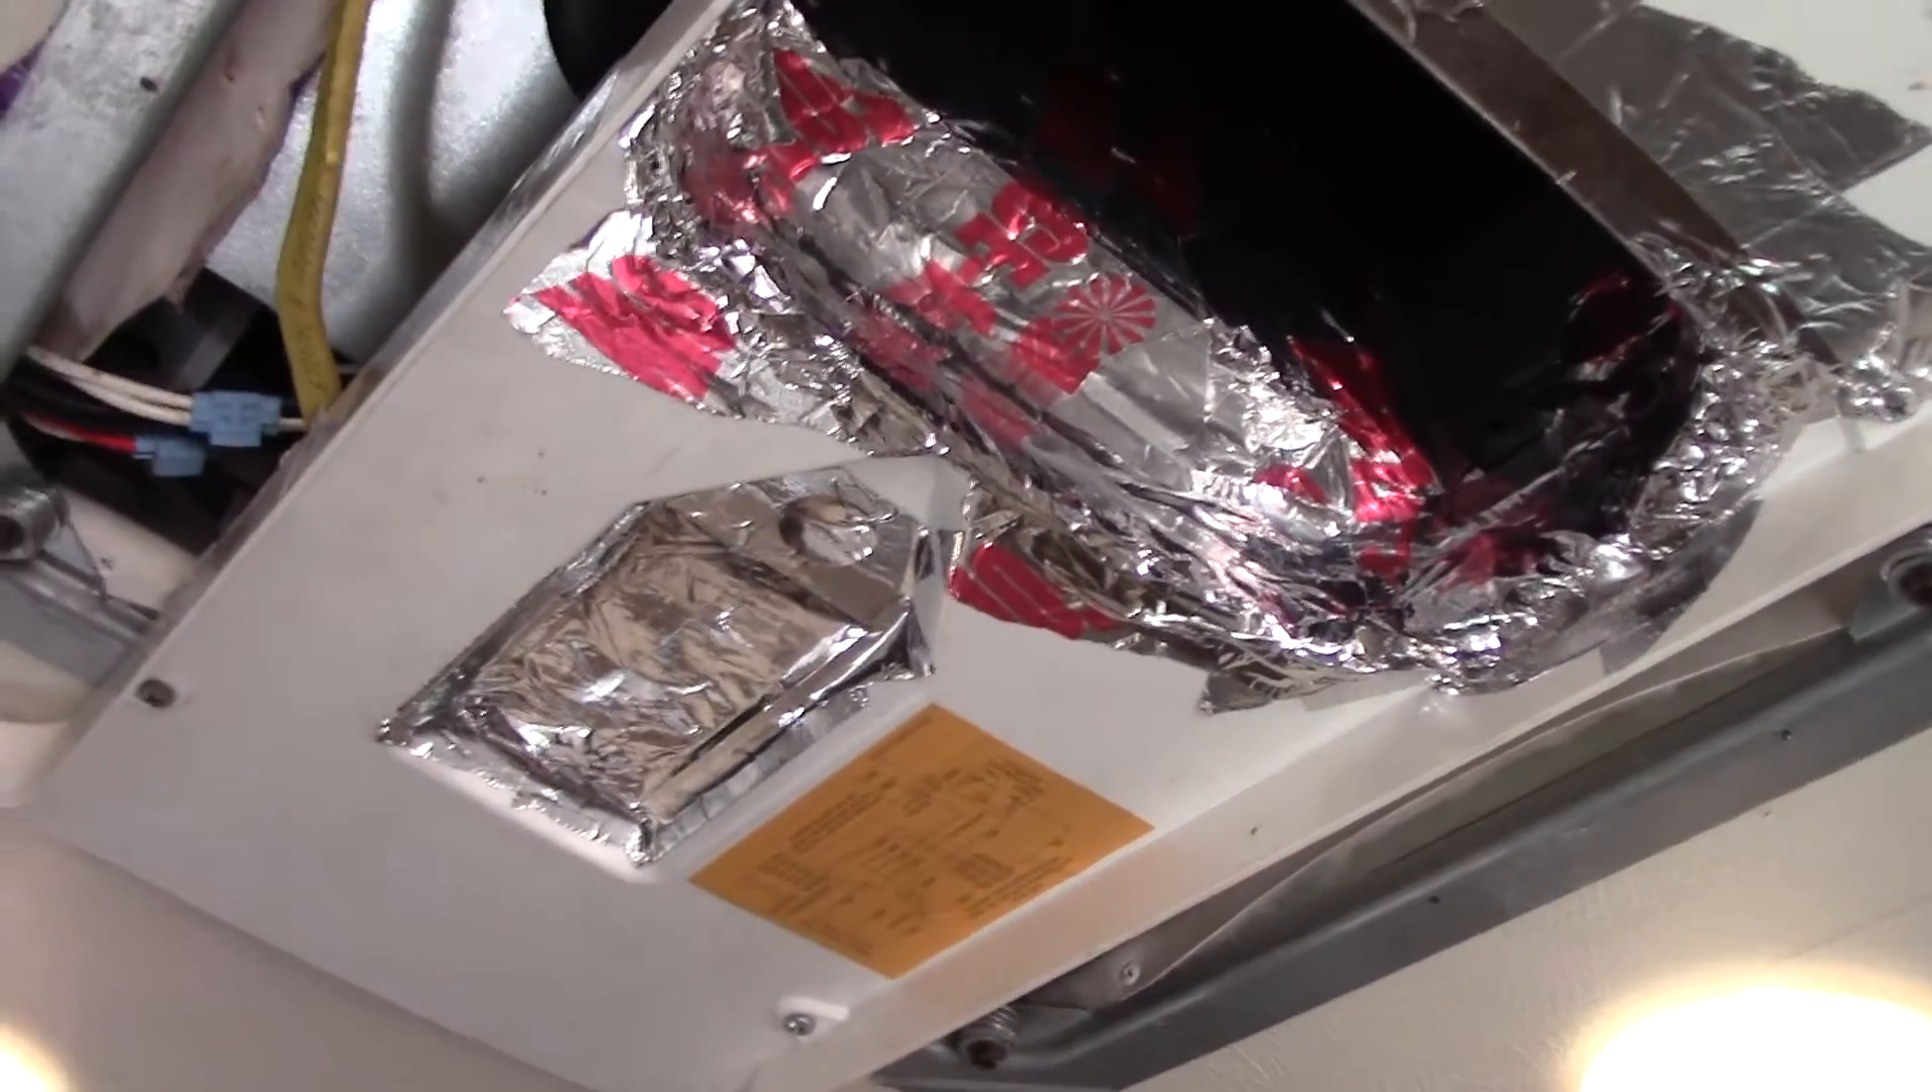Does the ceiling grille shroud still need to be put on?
Yes.